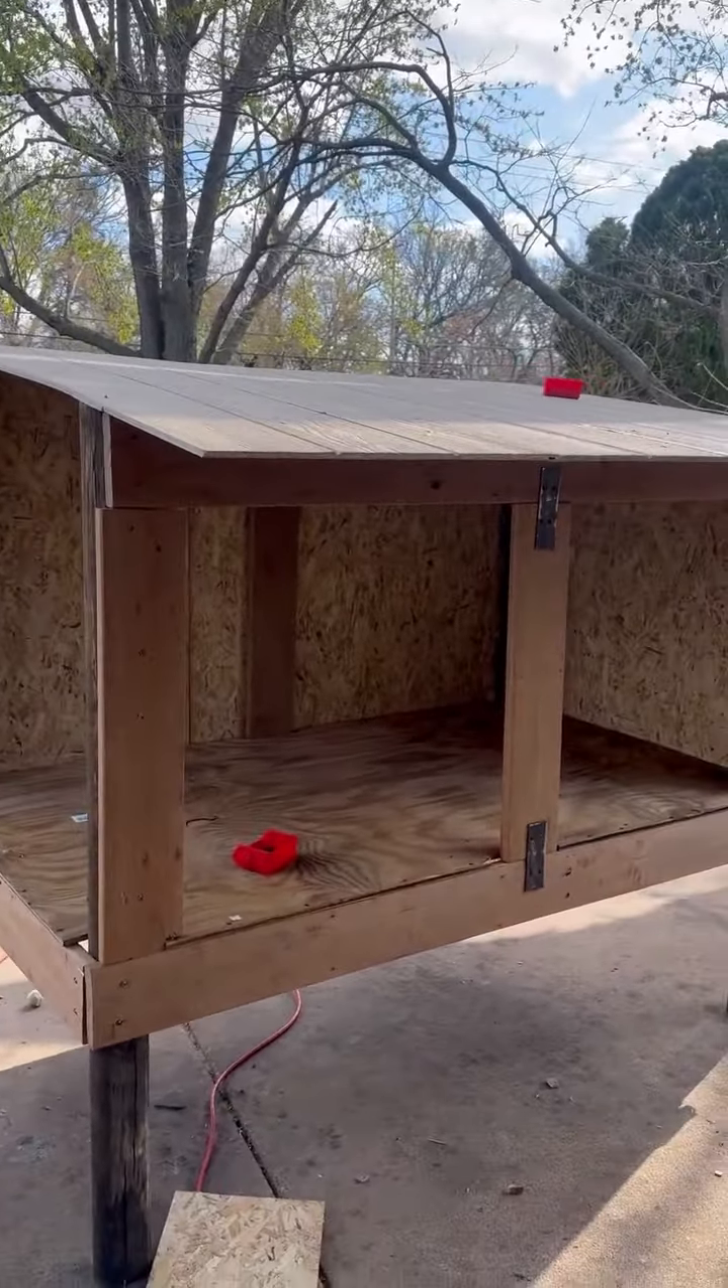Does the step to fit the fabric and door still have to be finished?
Yes.